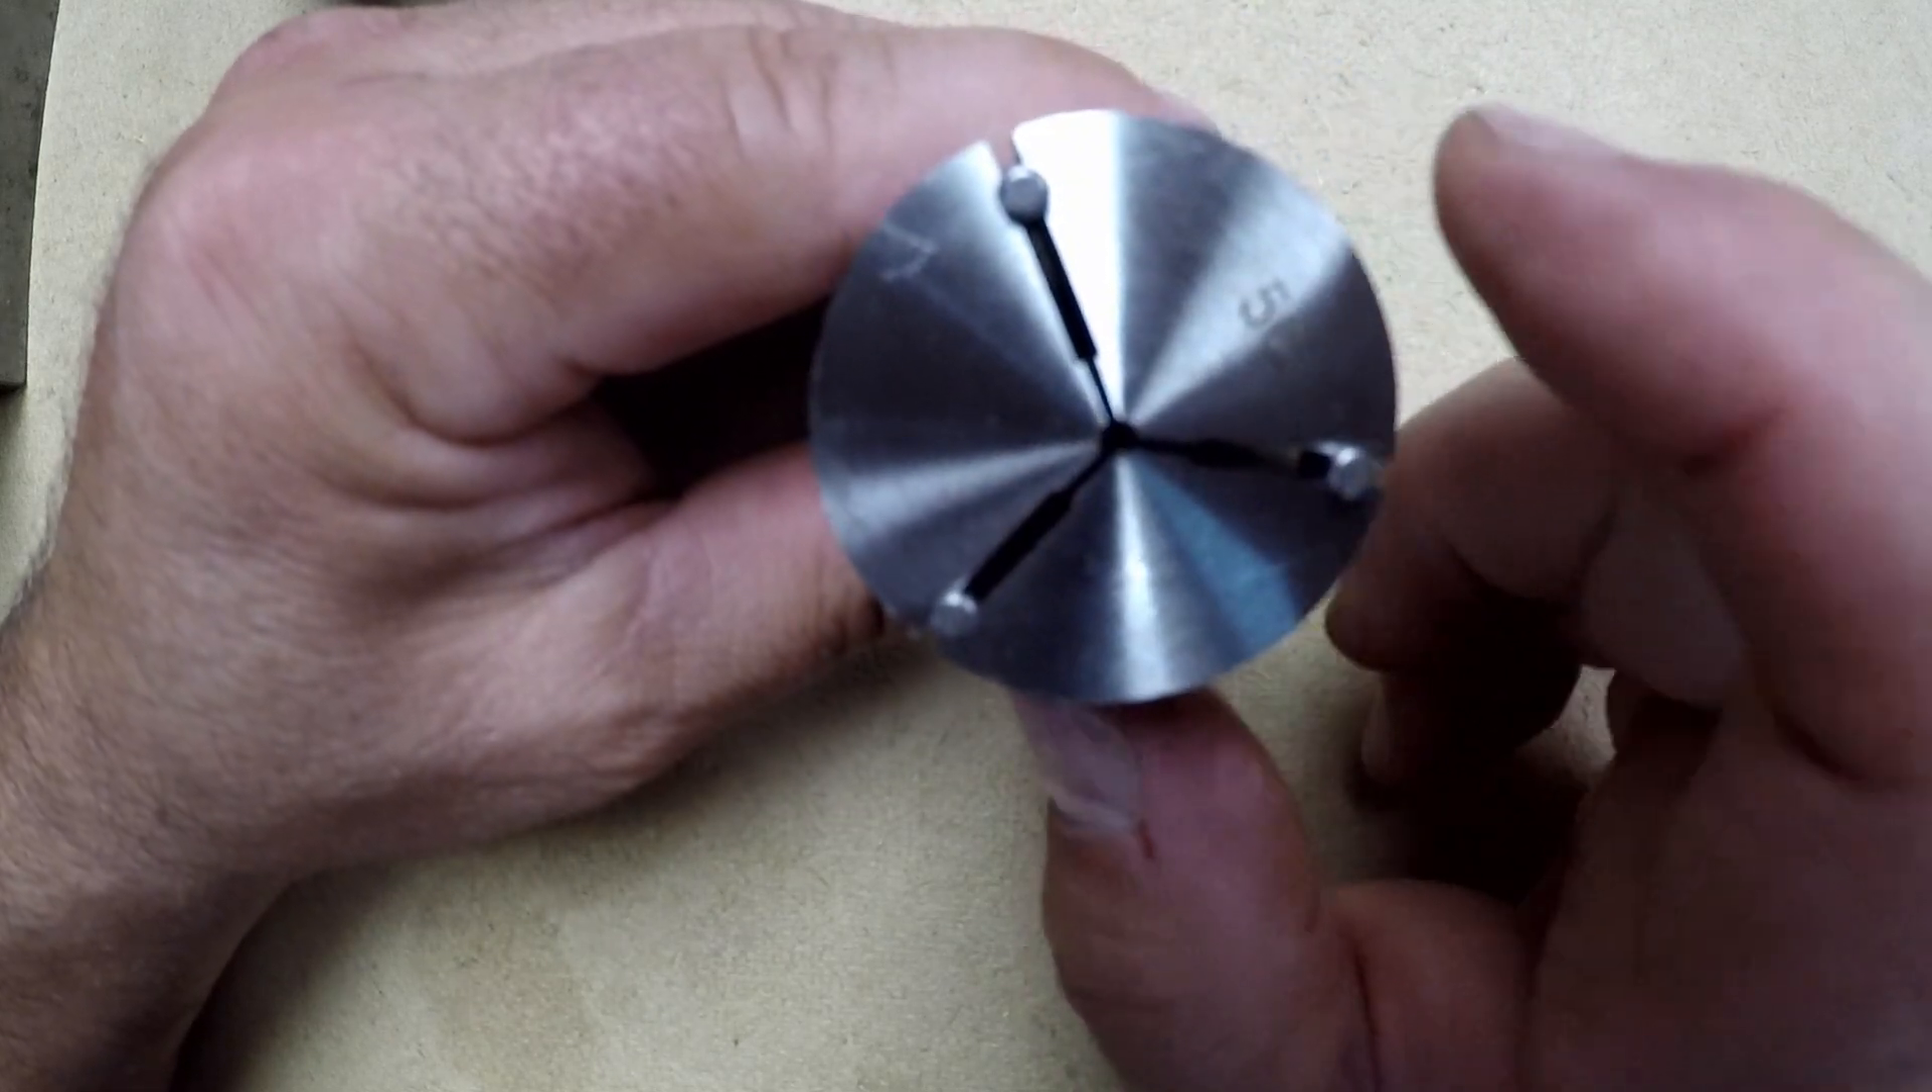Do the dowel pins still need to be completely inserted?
No.